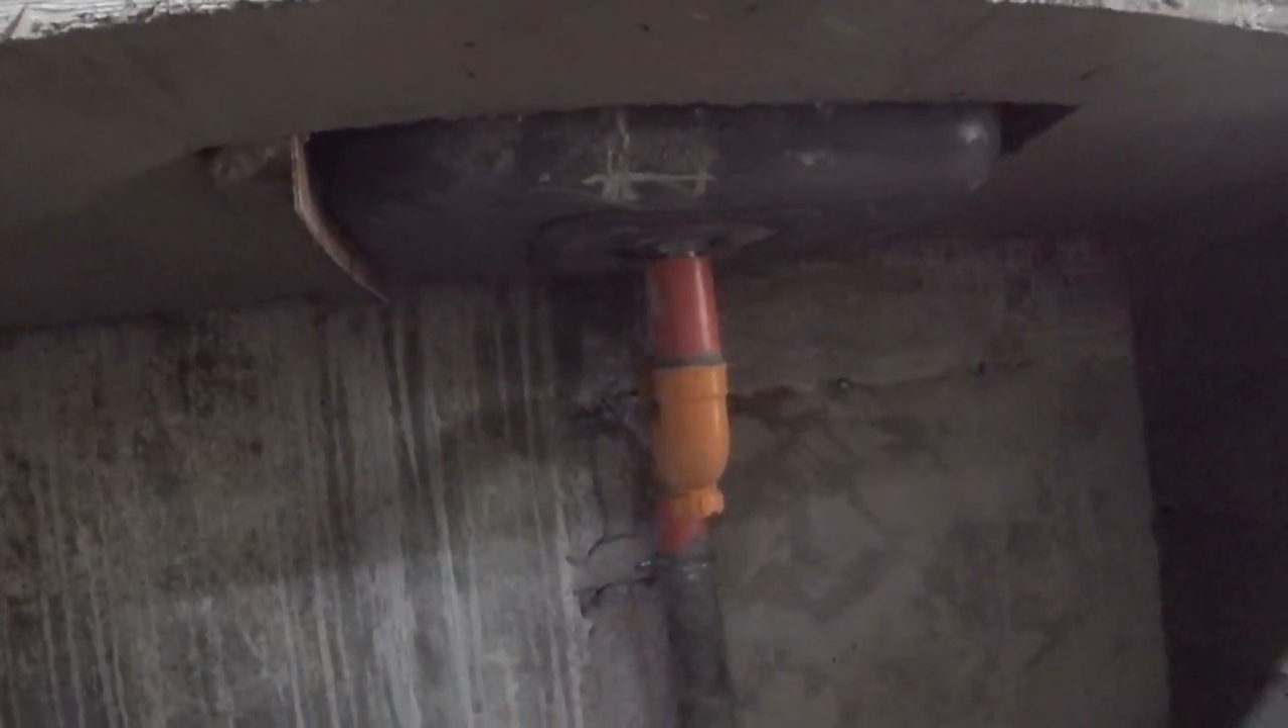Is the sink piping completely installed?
Yes.